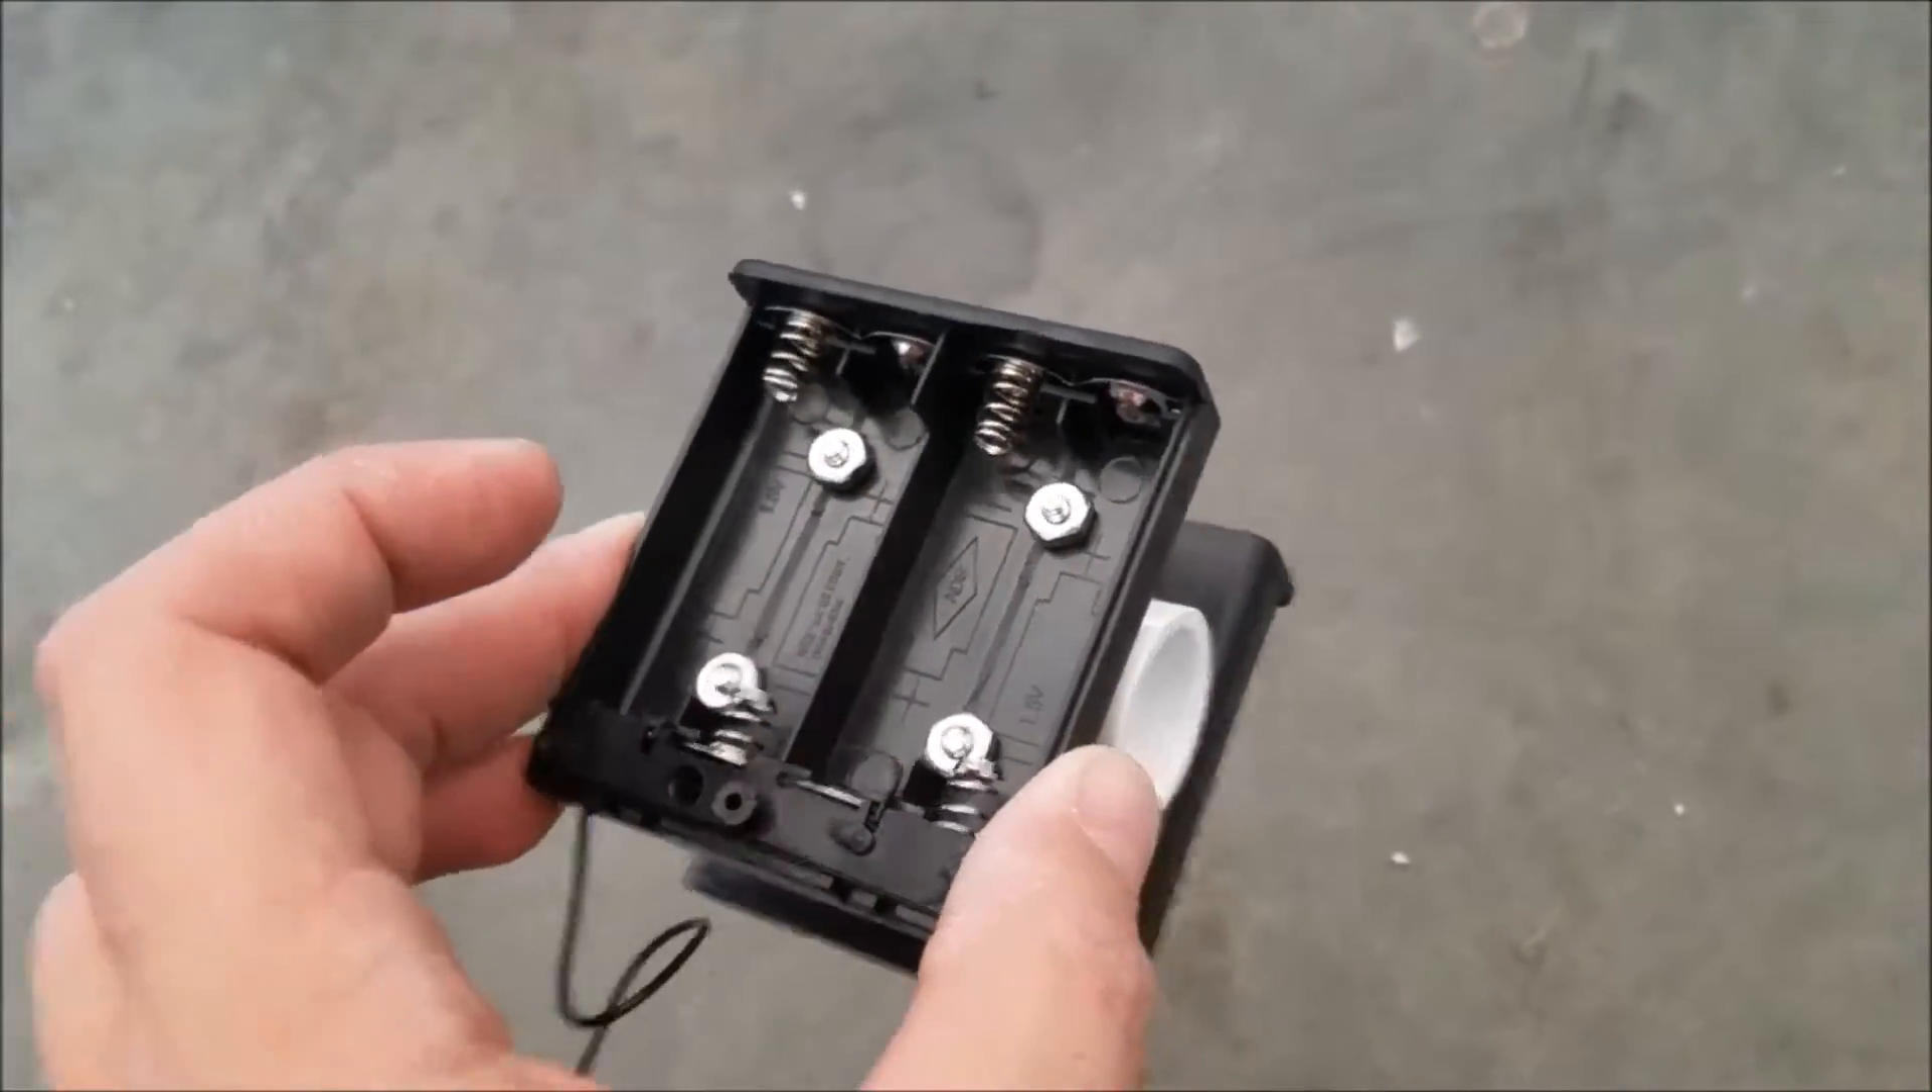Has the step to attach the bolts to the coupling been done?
Yes.